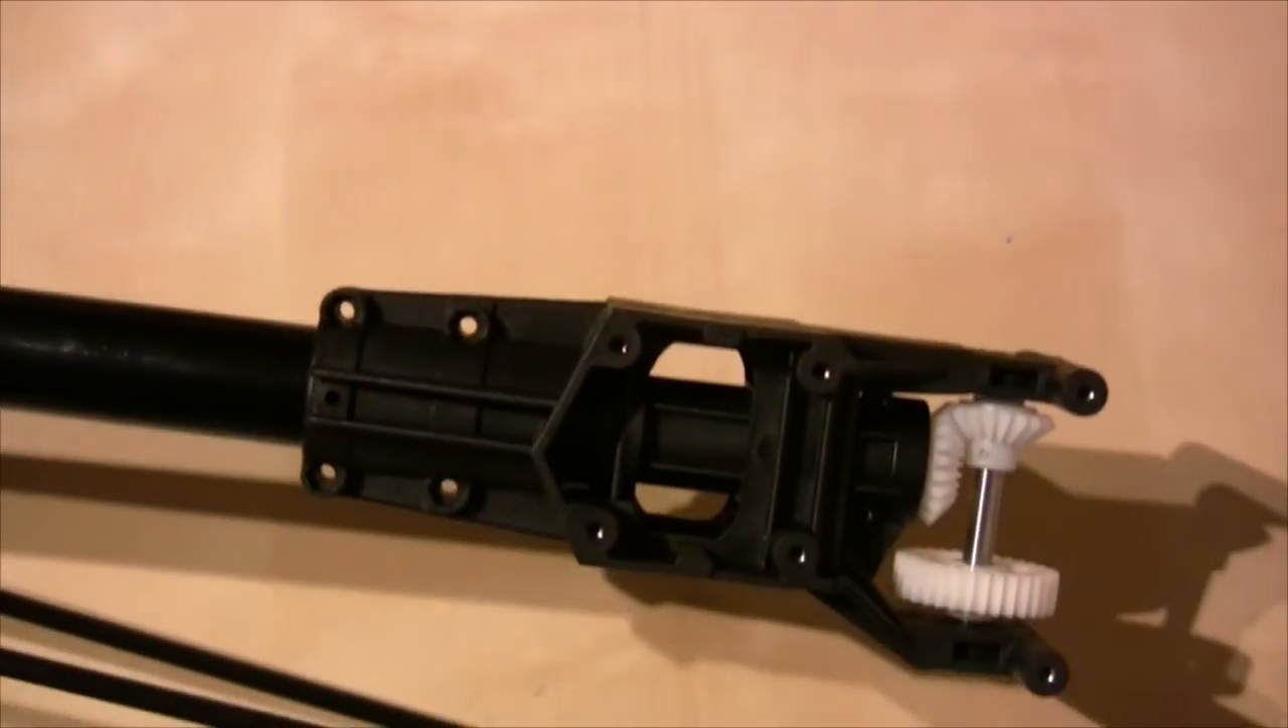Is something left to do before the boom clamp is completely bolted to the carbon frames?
Yes.